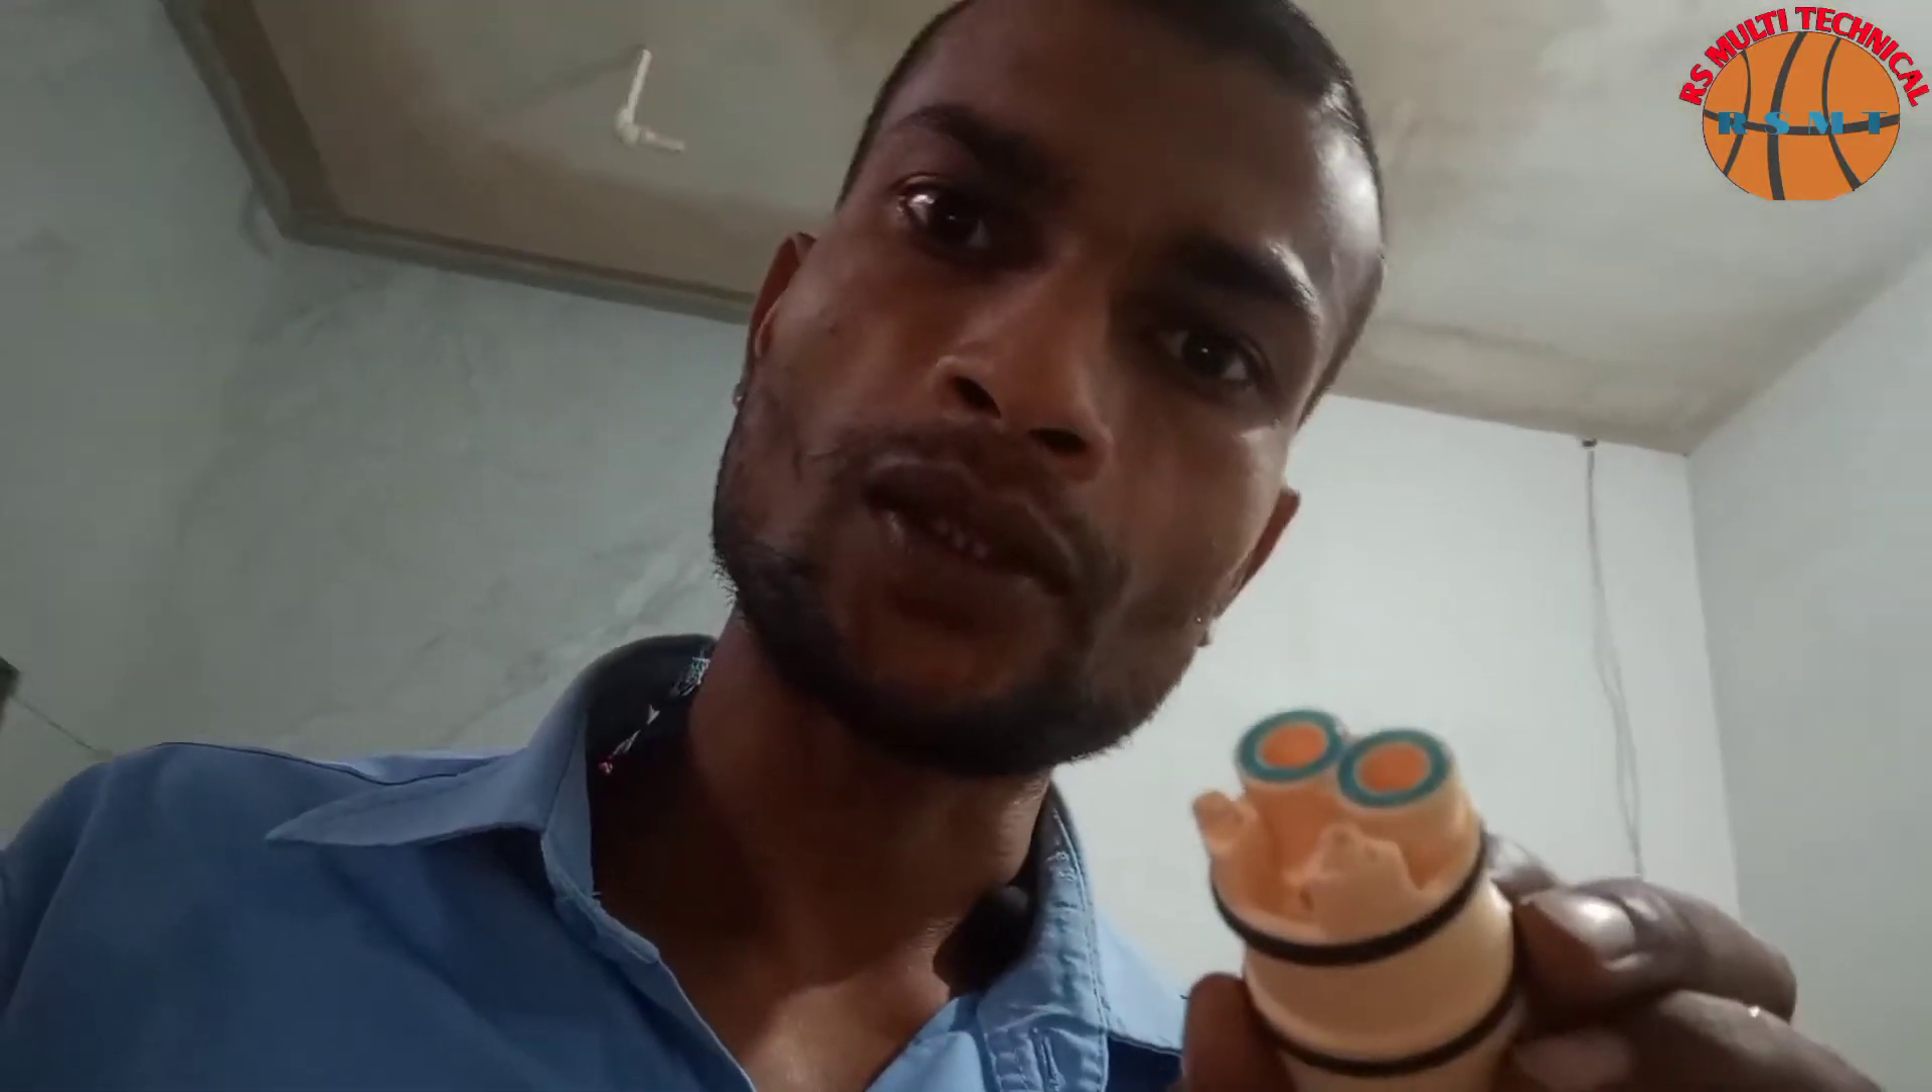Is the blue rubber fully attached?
Yes.